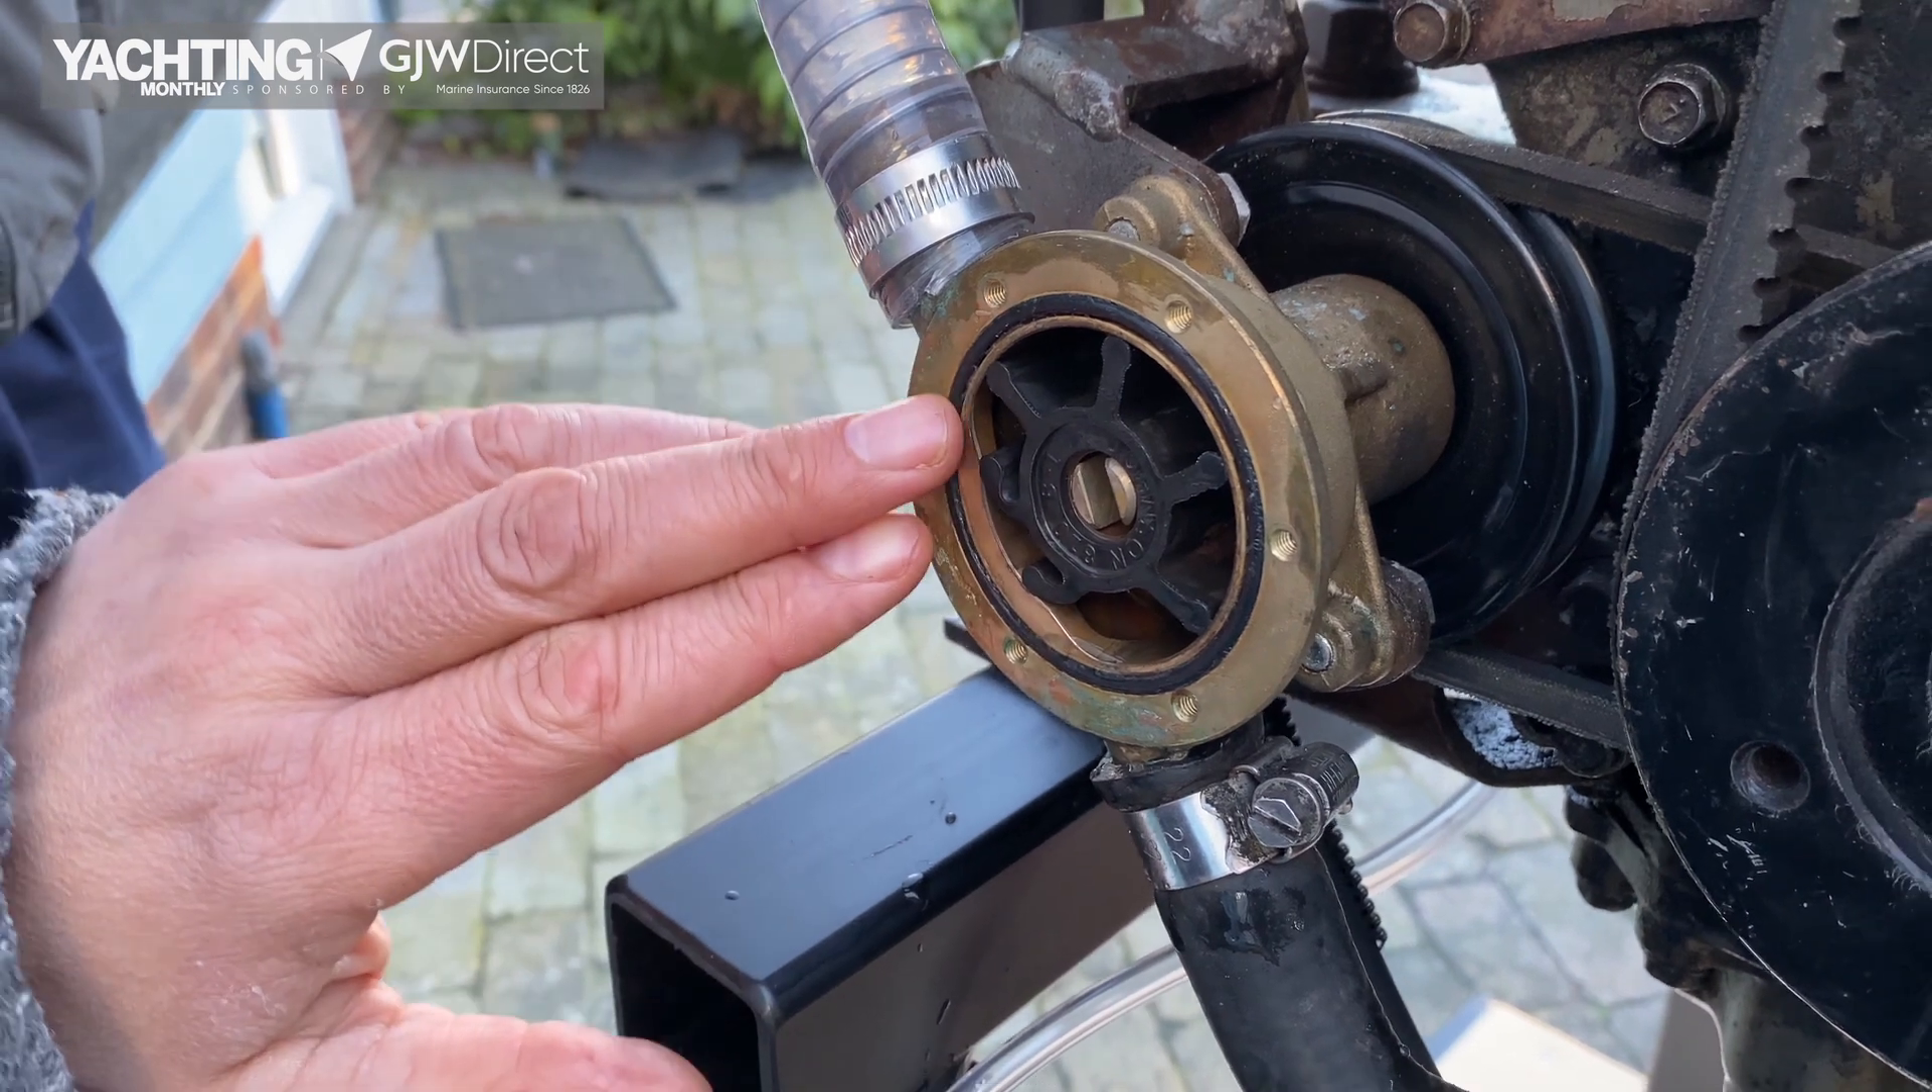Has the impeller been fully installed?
Yes.